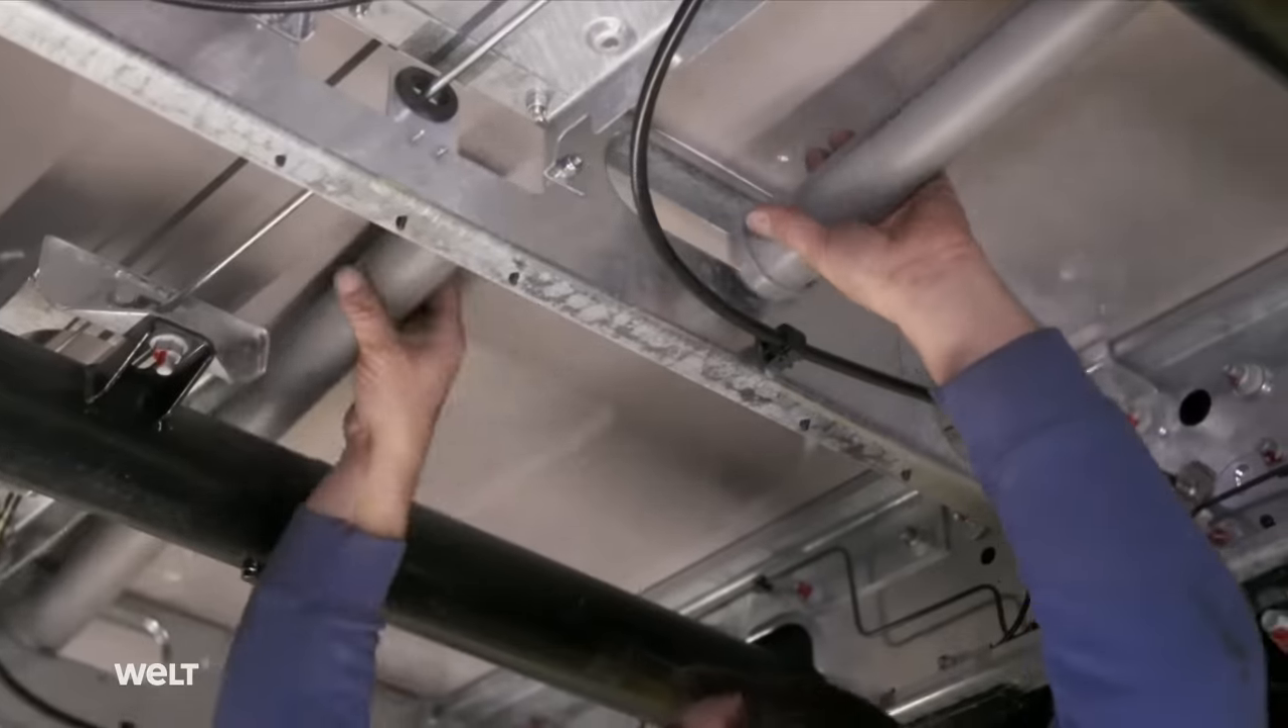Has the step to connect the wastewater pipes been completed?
No.